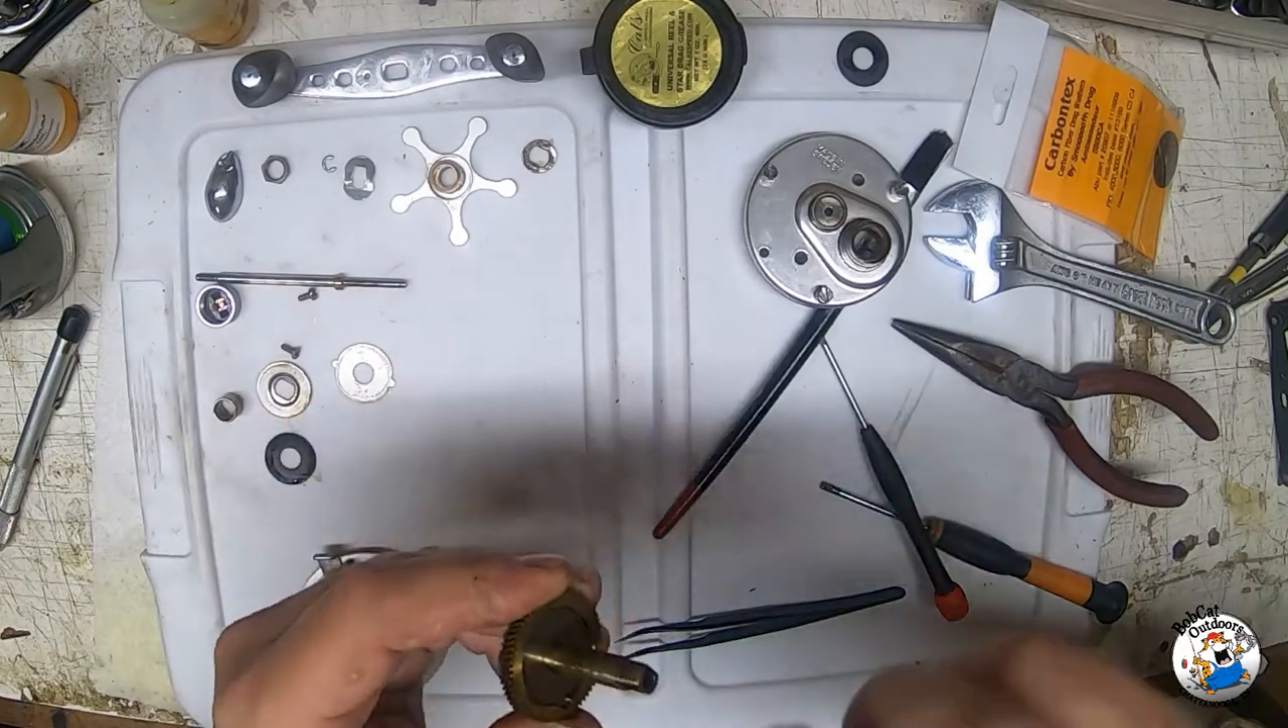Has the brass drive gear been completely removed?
Yes.